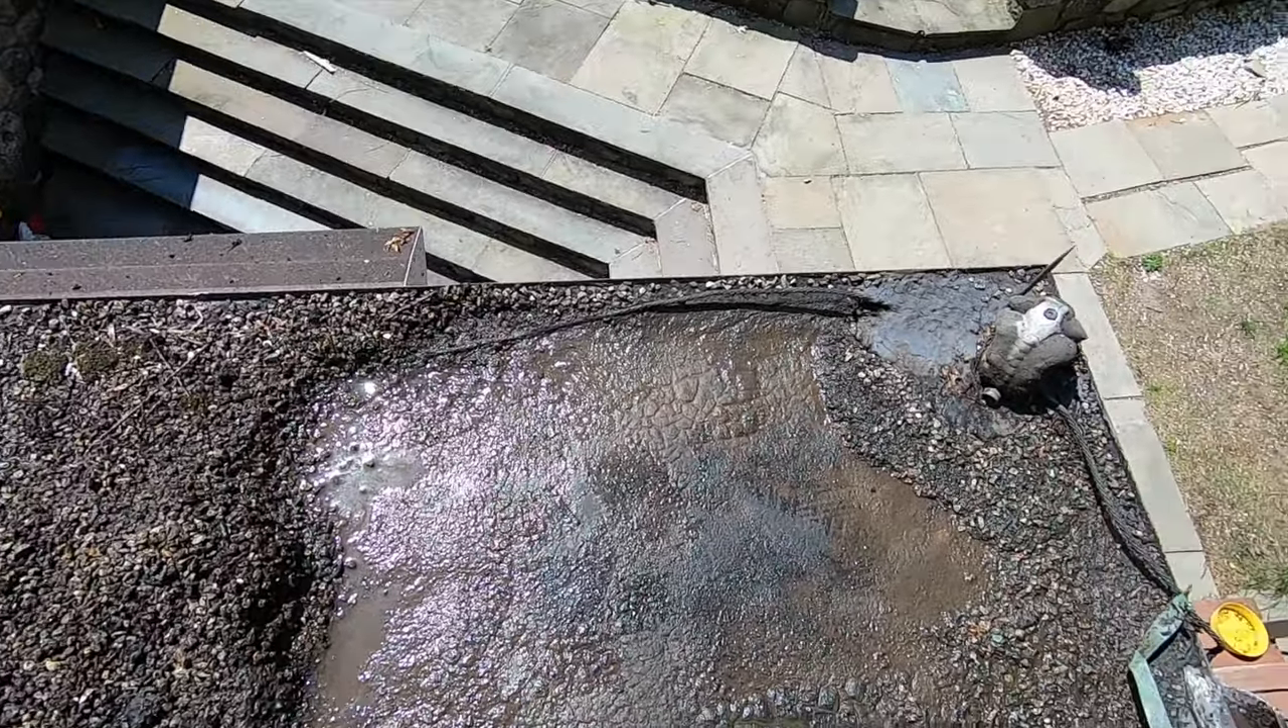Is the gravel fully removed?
No.